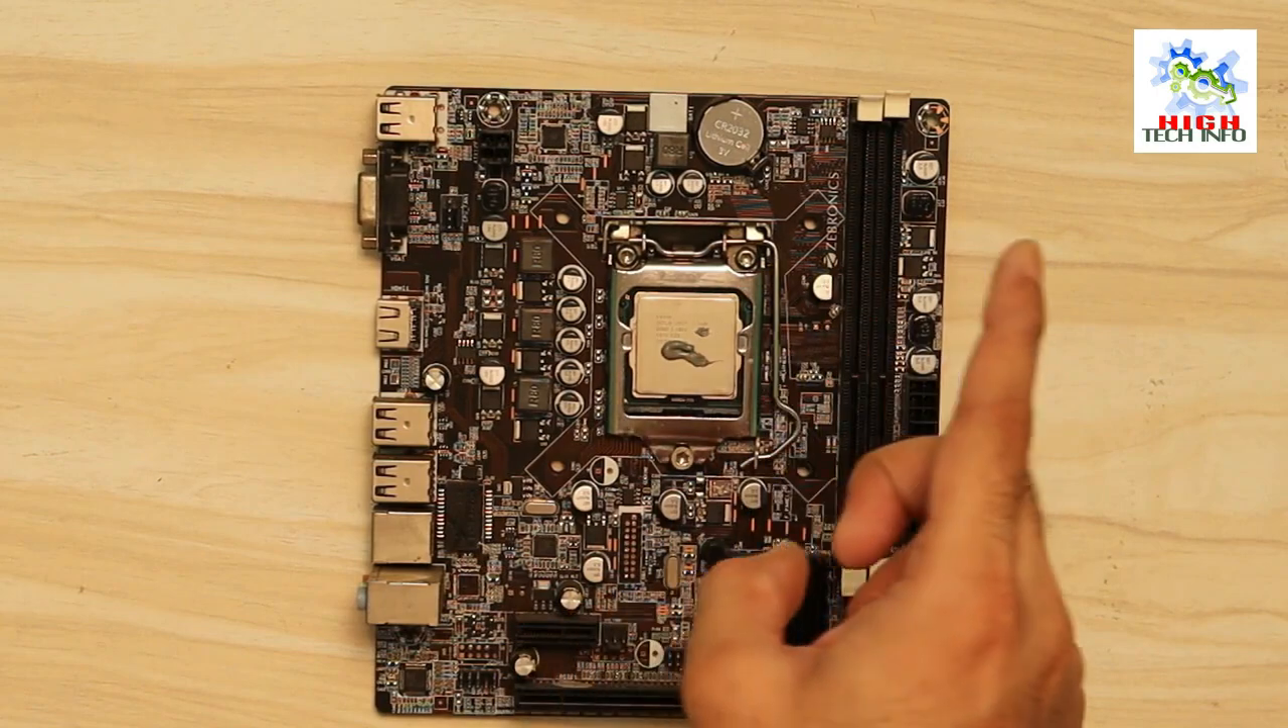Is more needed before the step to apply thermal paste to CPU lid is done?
No.